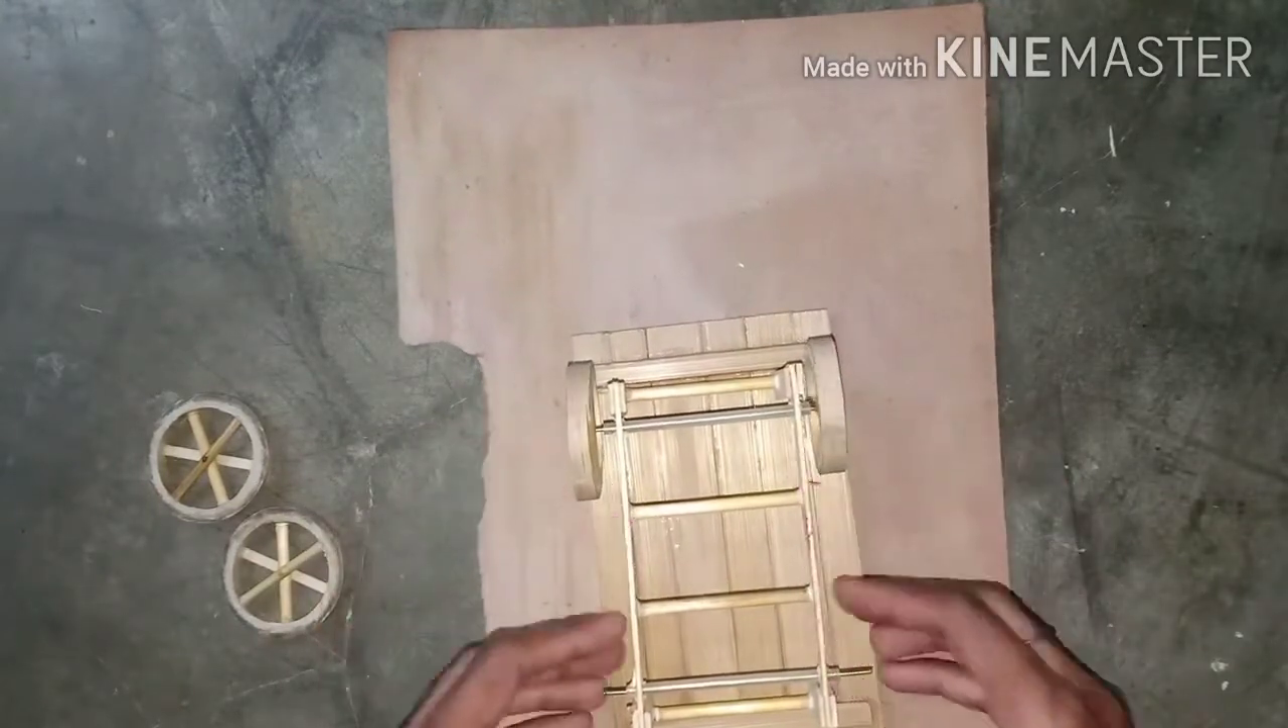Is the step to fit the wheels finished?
No.